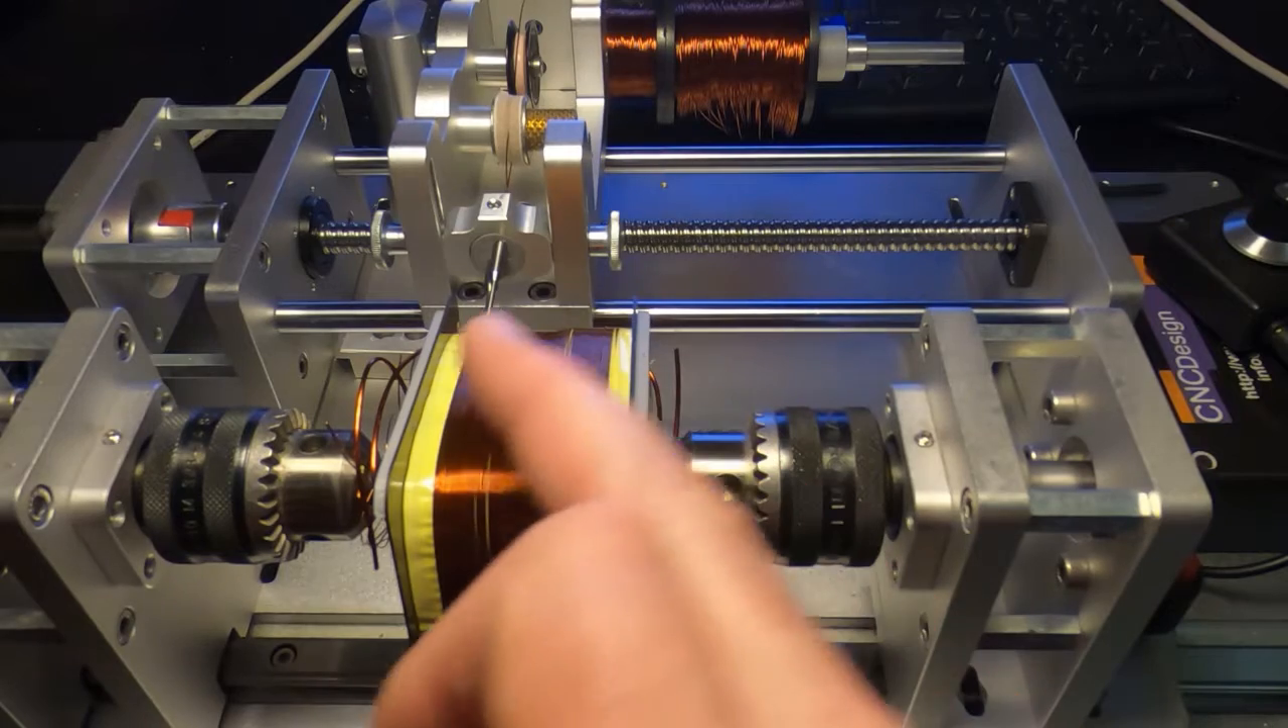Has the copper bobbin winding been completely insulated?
No.